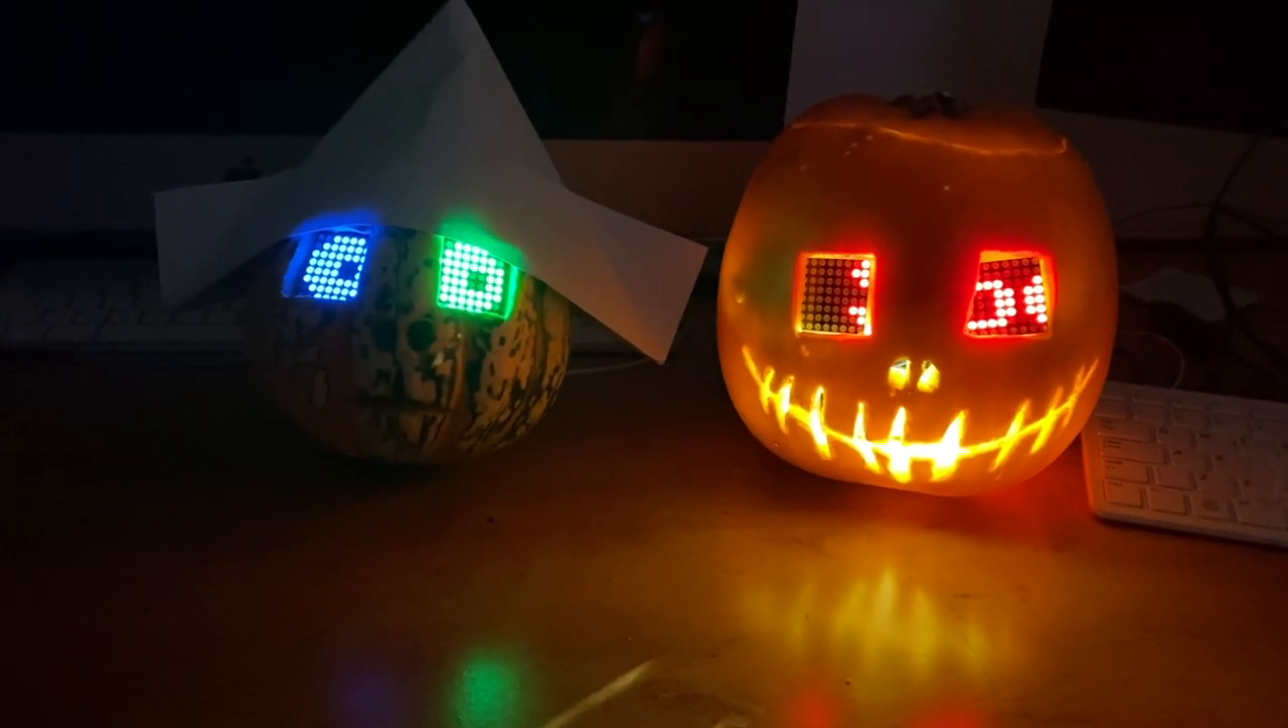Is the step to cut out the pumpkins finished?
Yes.